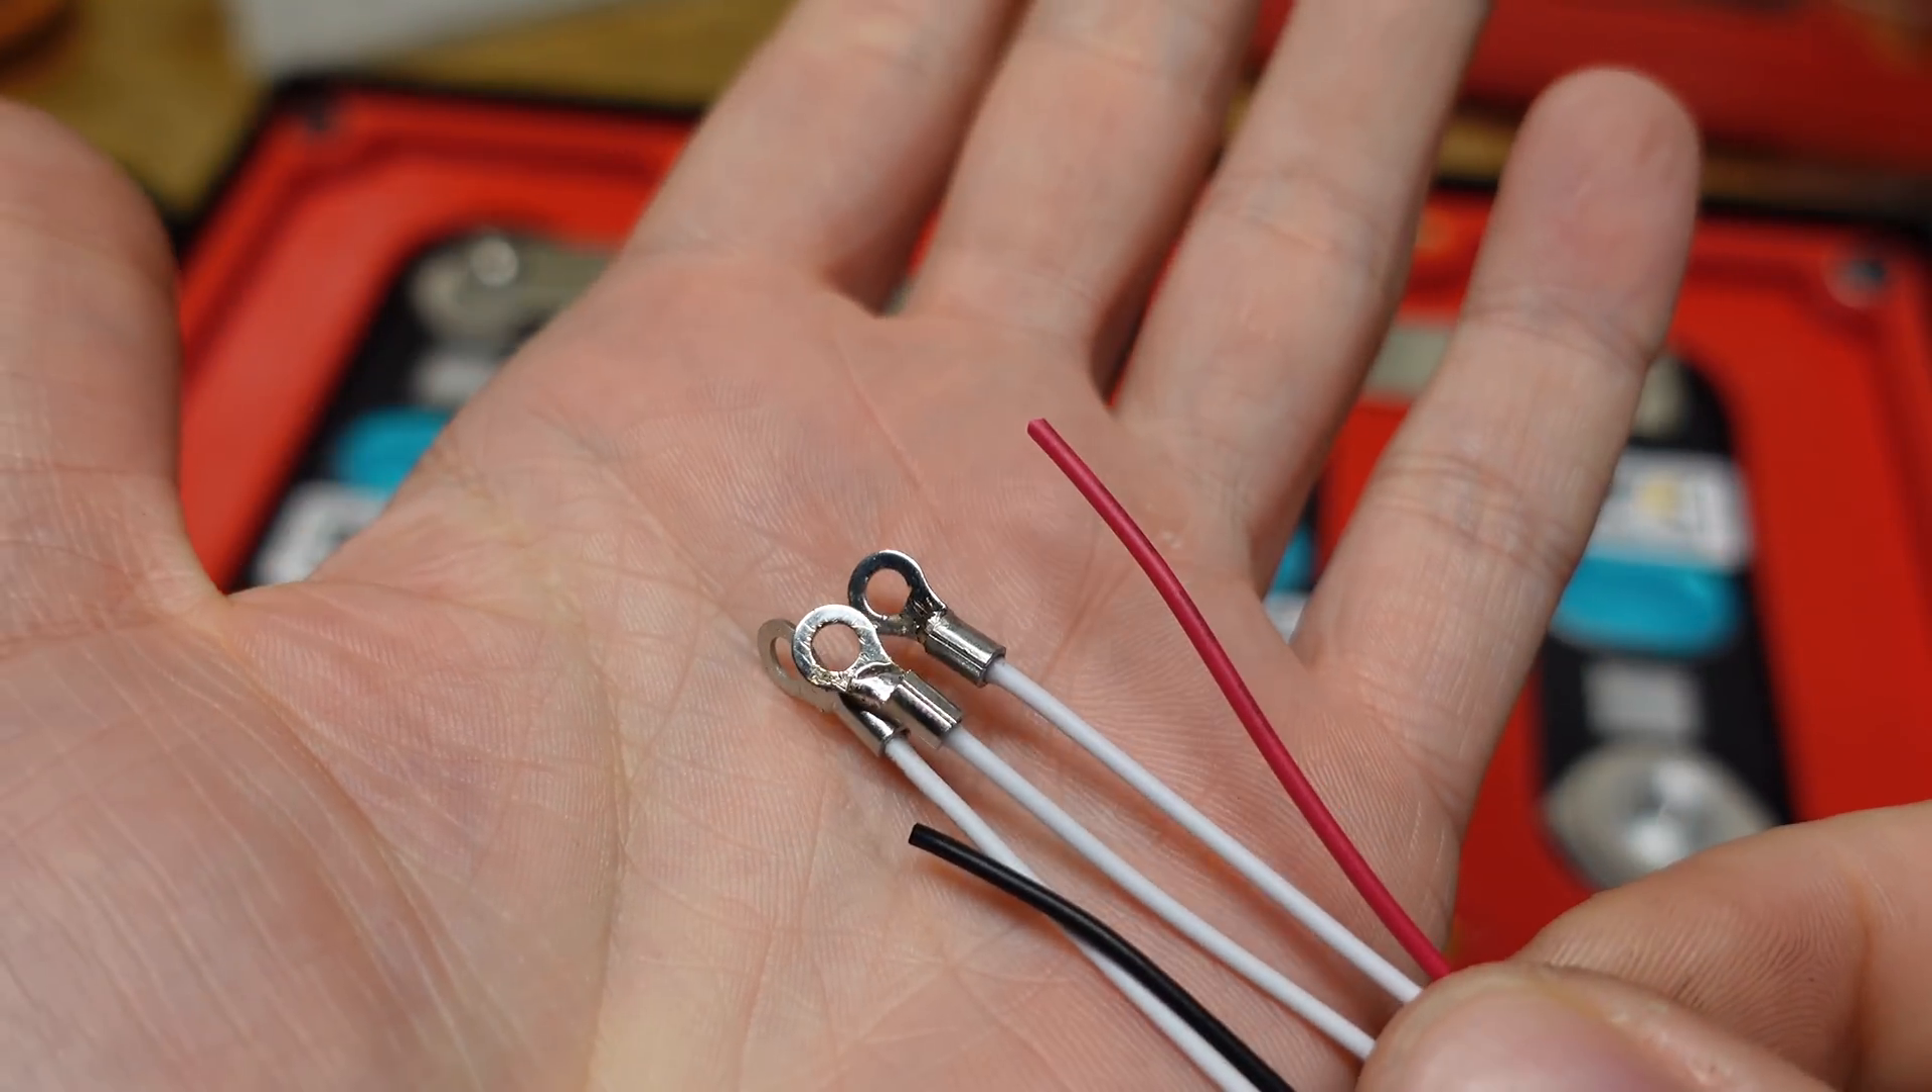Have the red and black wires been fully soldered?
No.